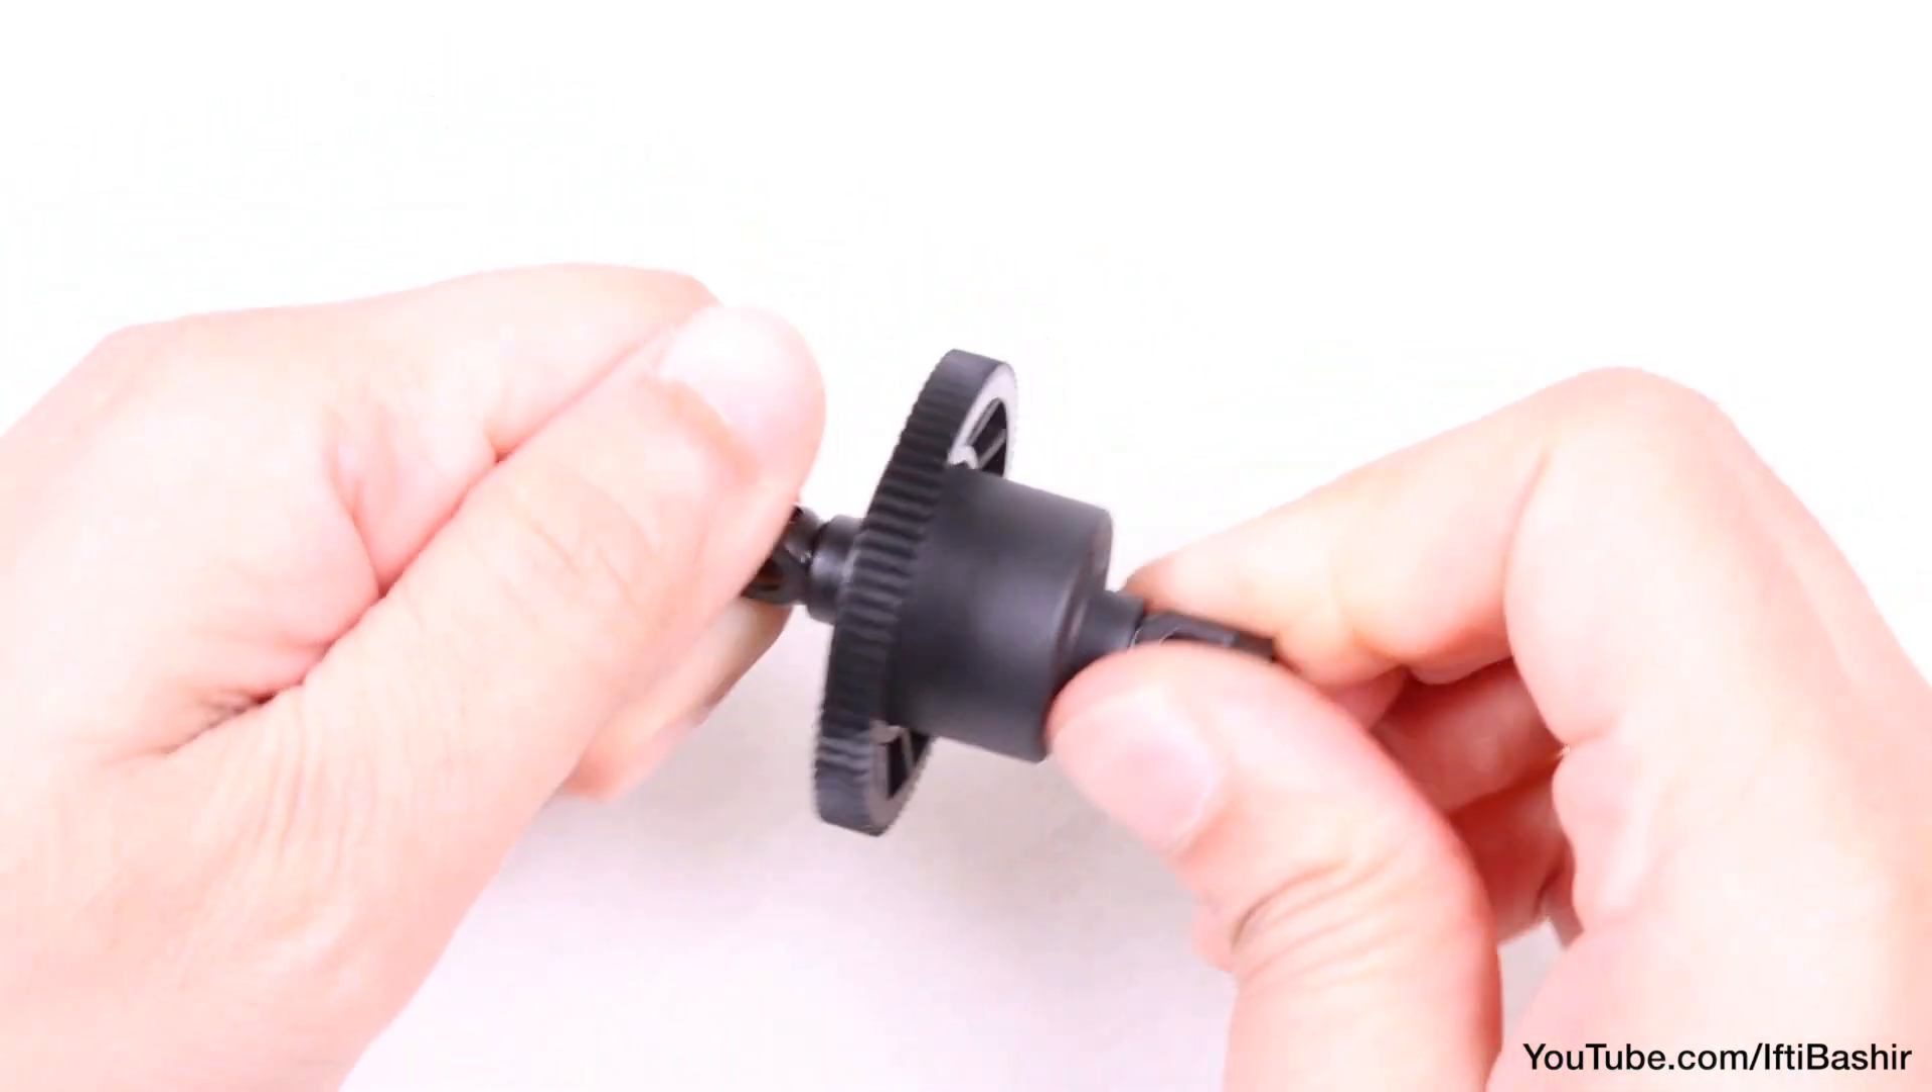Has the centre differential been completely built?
Yes.